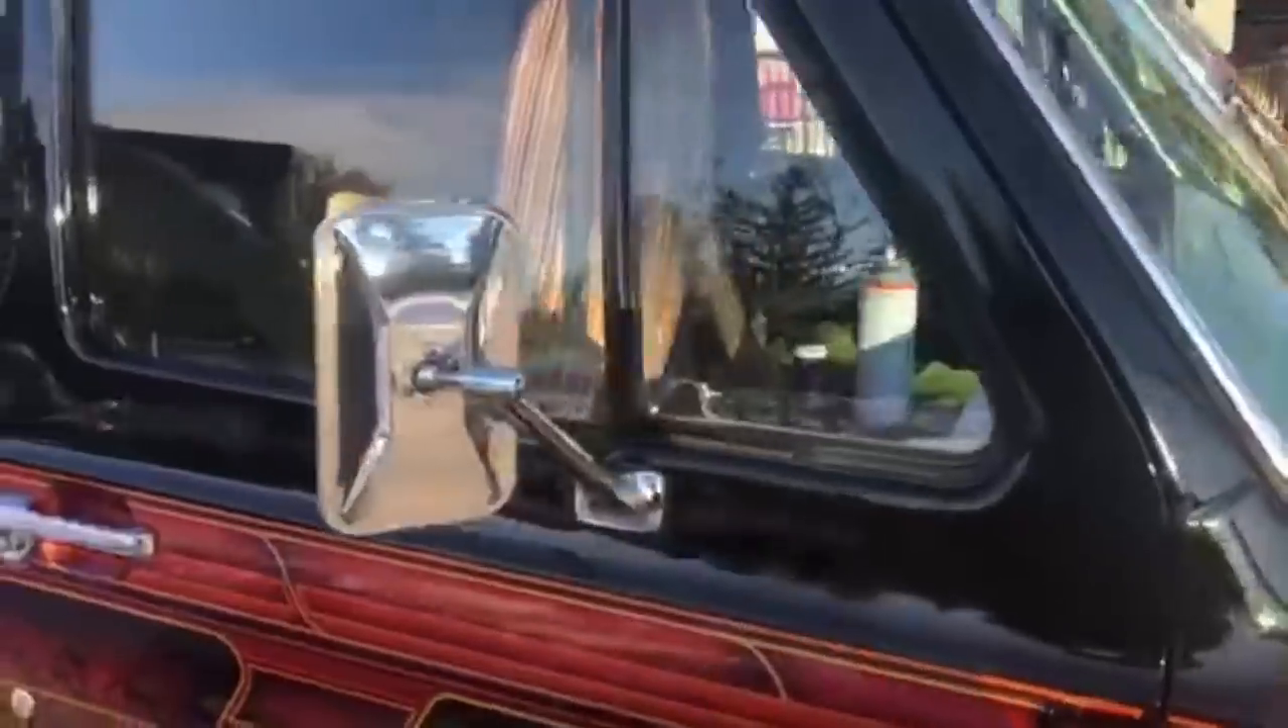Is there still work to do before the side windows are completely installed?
No.